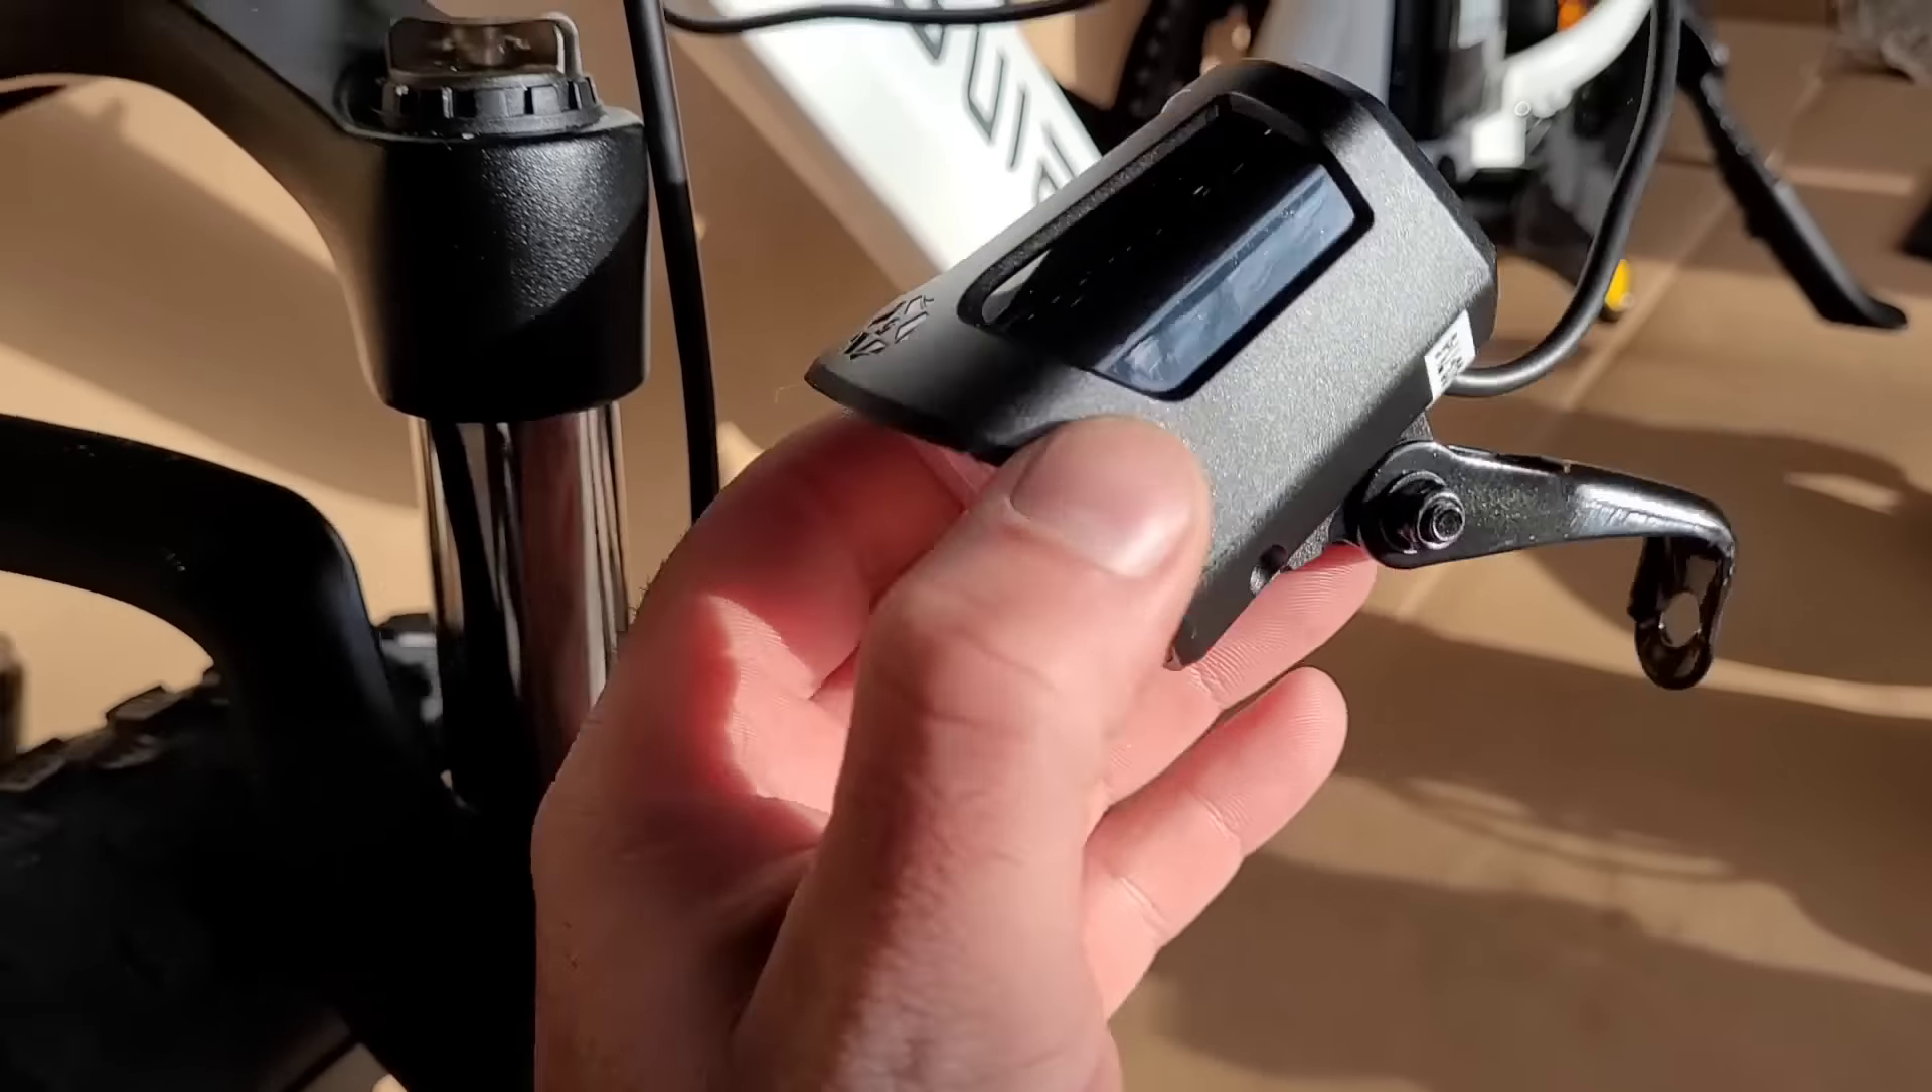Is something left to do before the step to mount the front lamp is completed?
Yes.